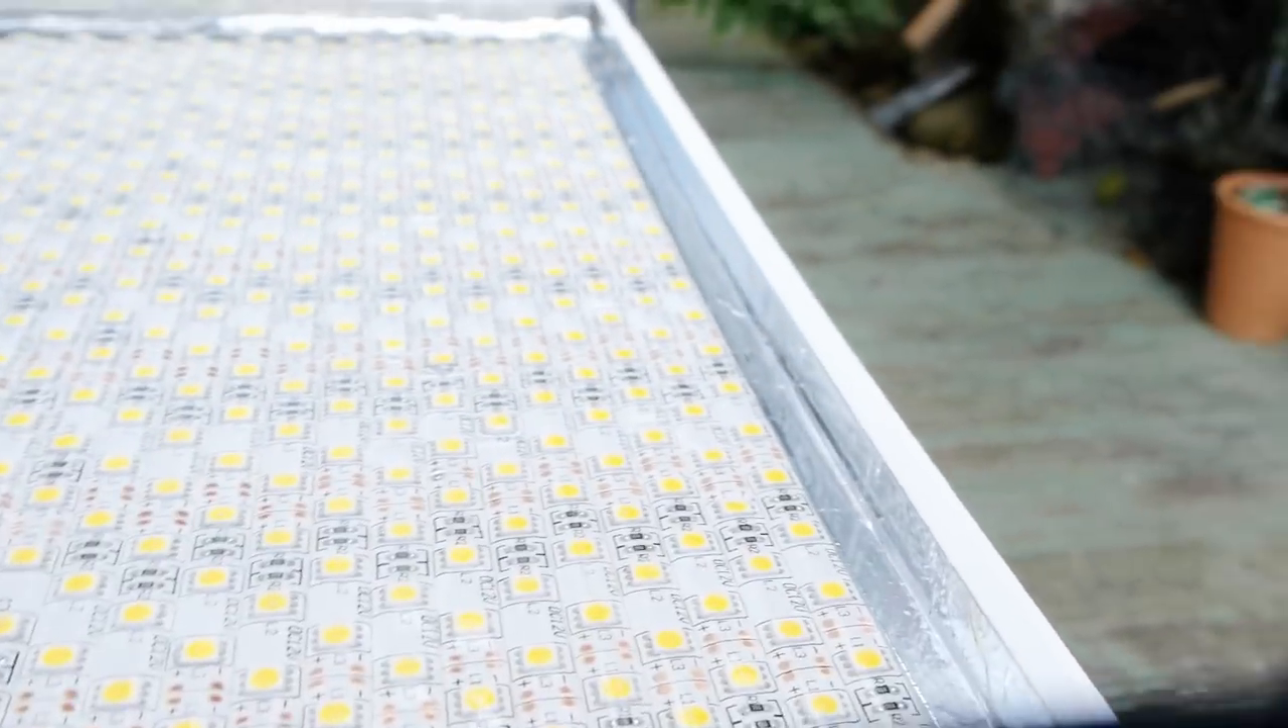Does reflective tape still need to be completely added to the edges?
No.